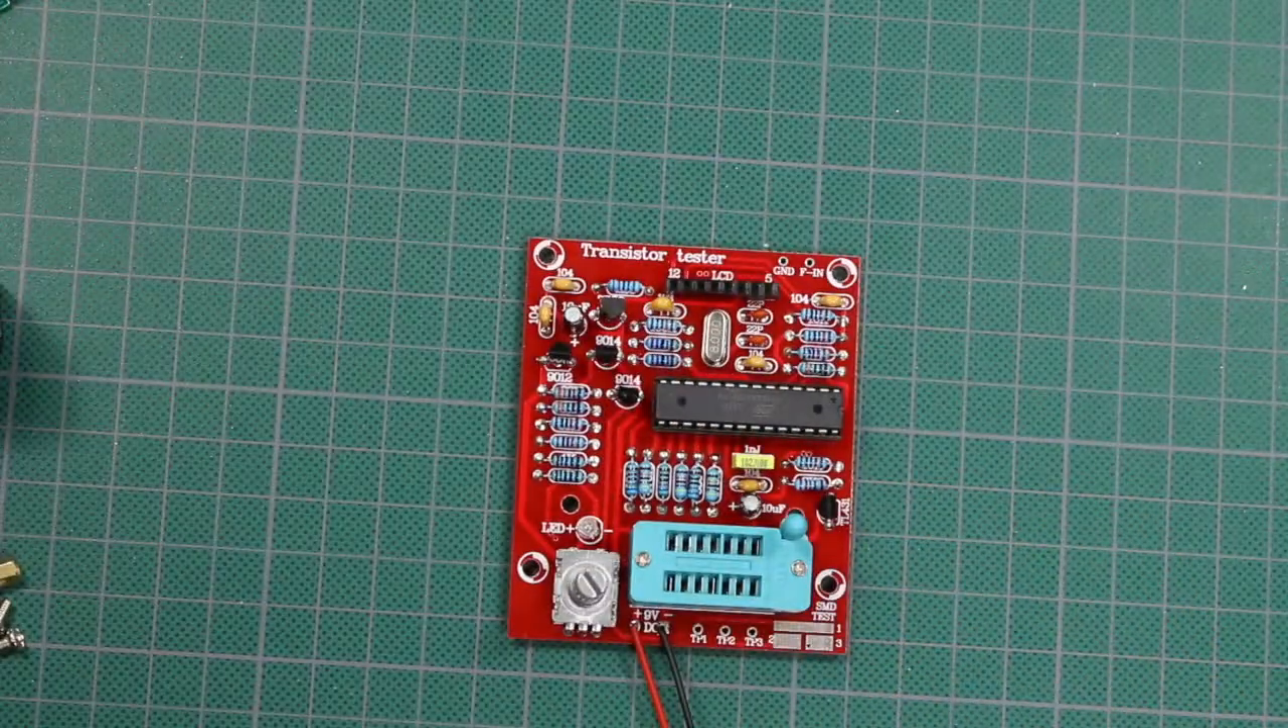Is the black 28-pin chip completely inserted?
Yes.